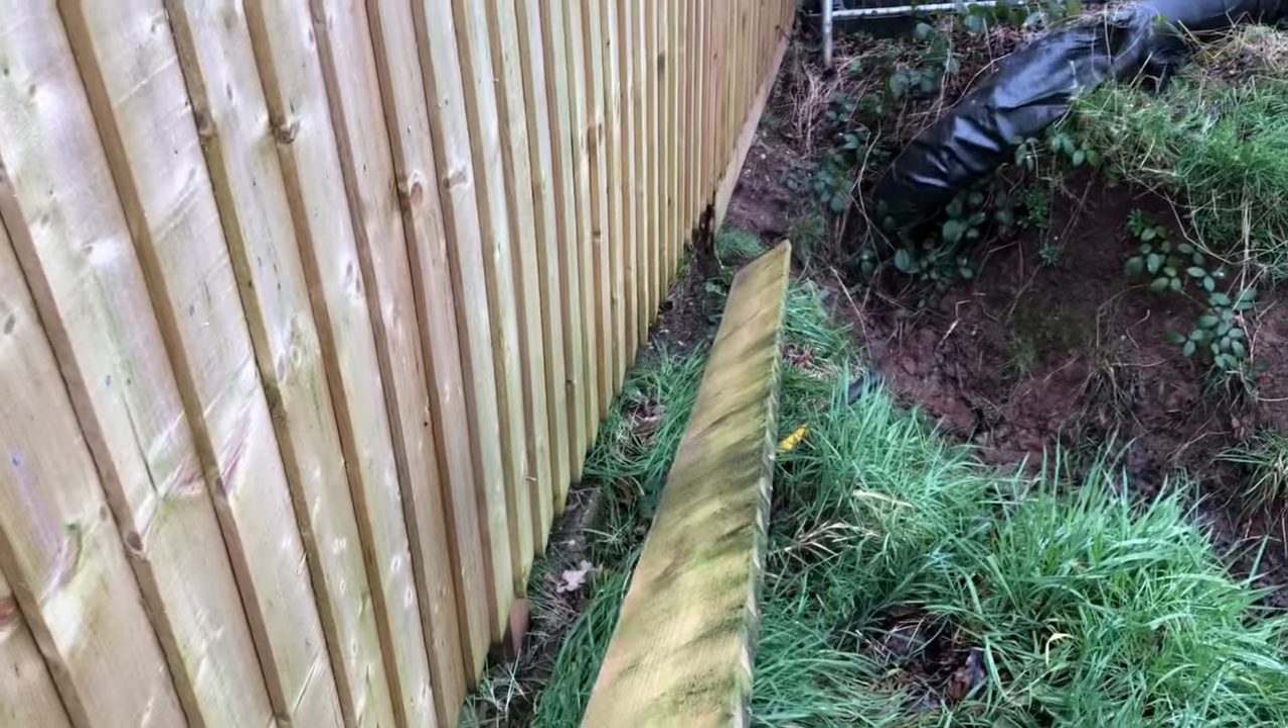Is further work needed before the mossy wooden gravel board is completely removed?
No.